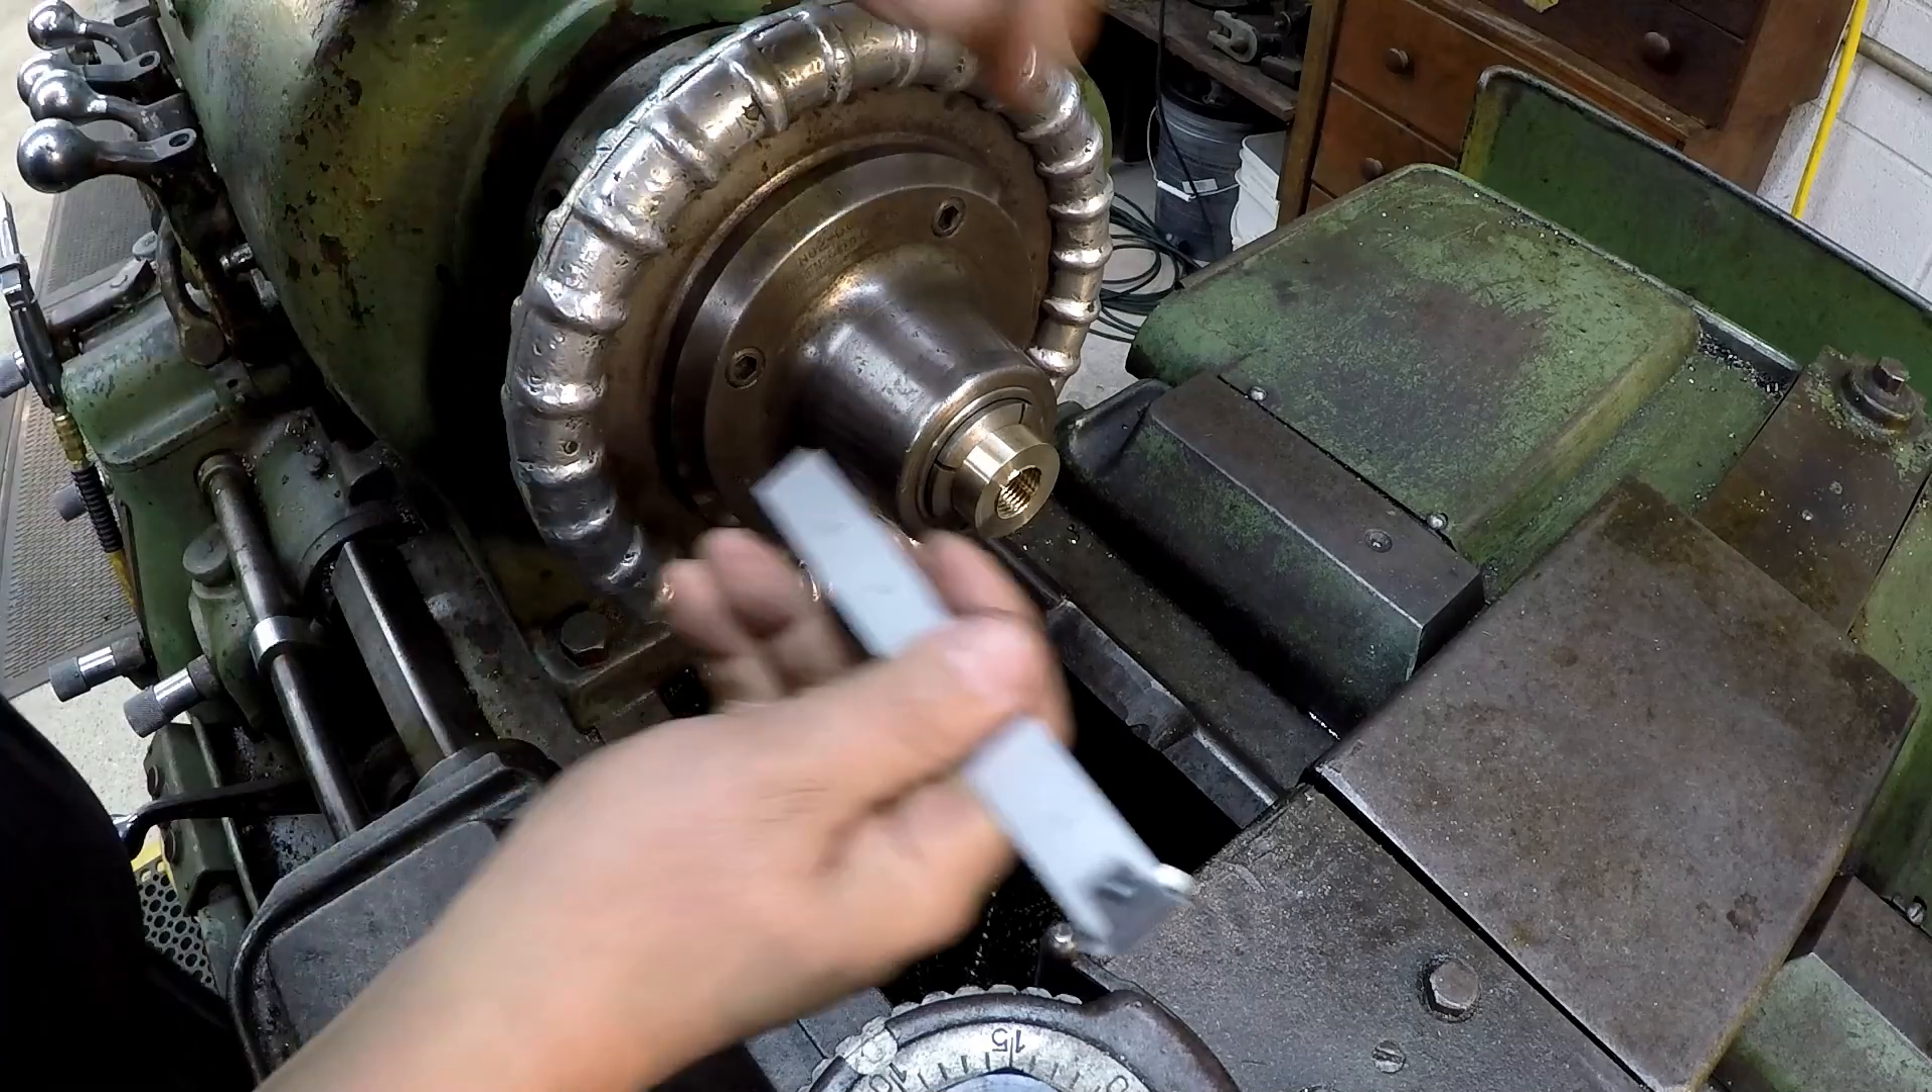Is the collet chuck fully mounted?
Yes.